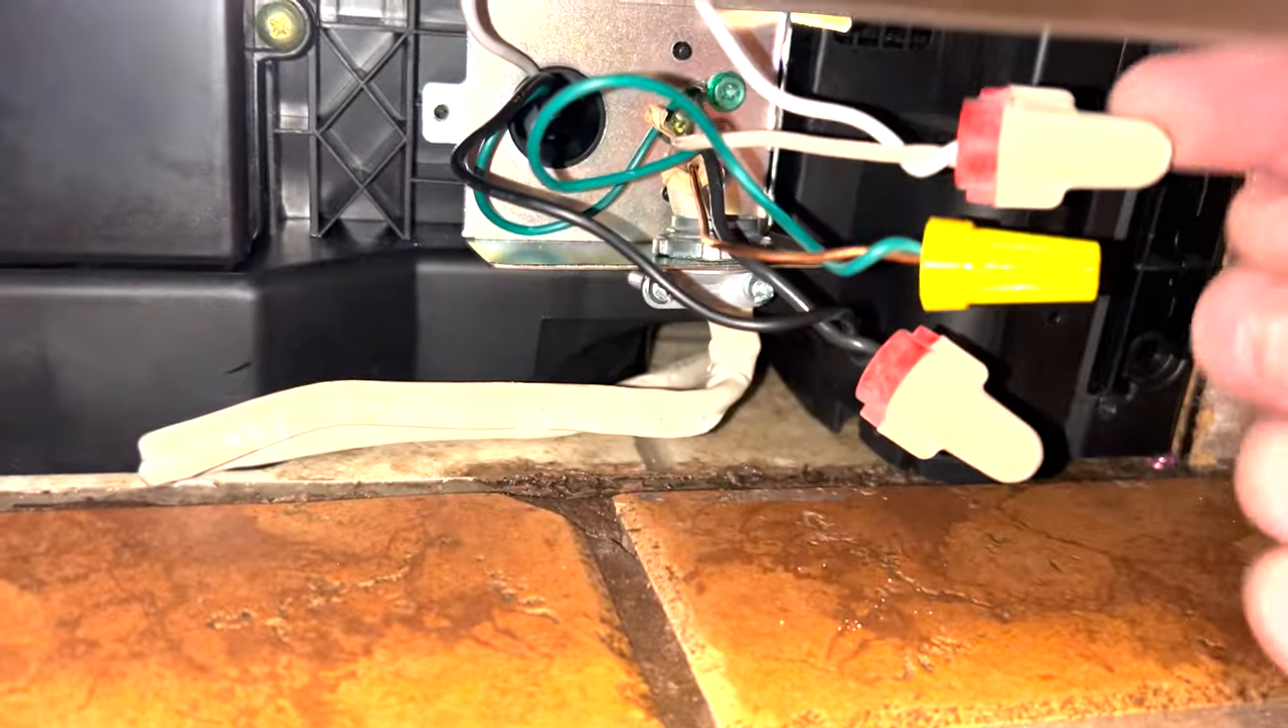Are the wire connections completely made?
Yes.